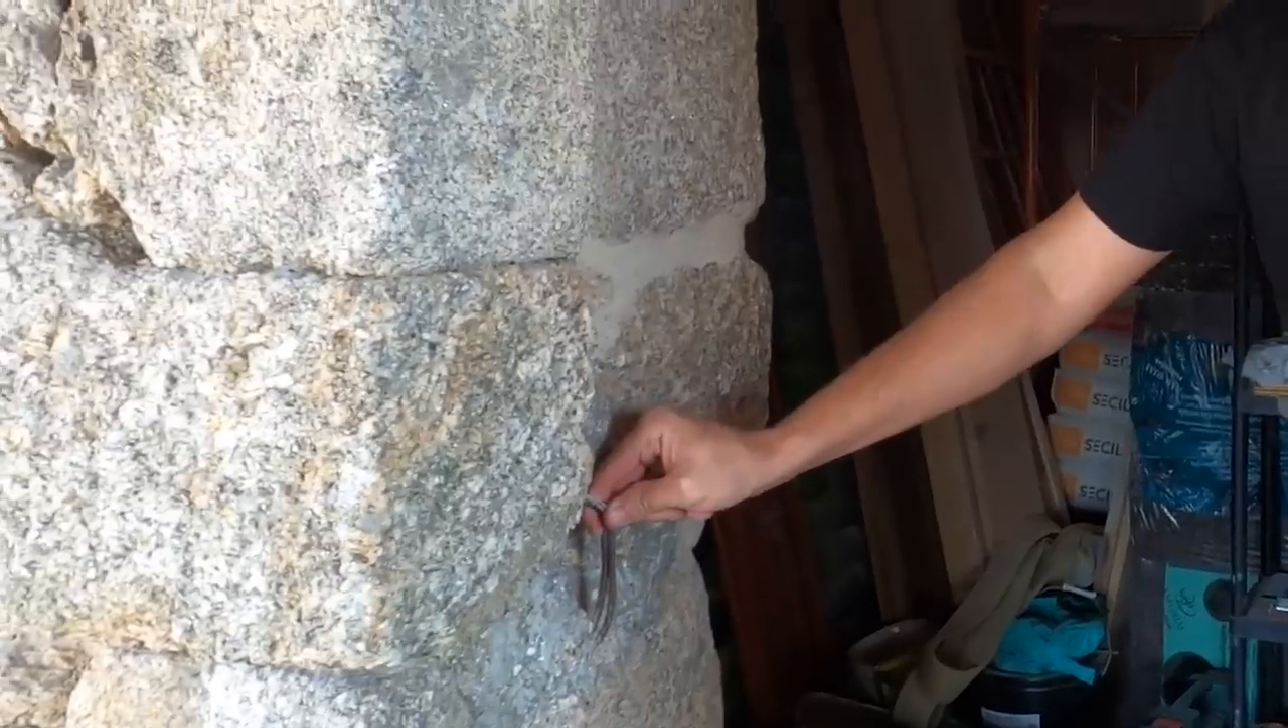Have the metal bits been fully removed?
No.